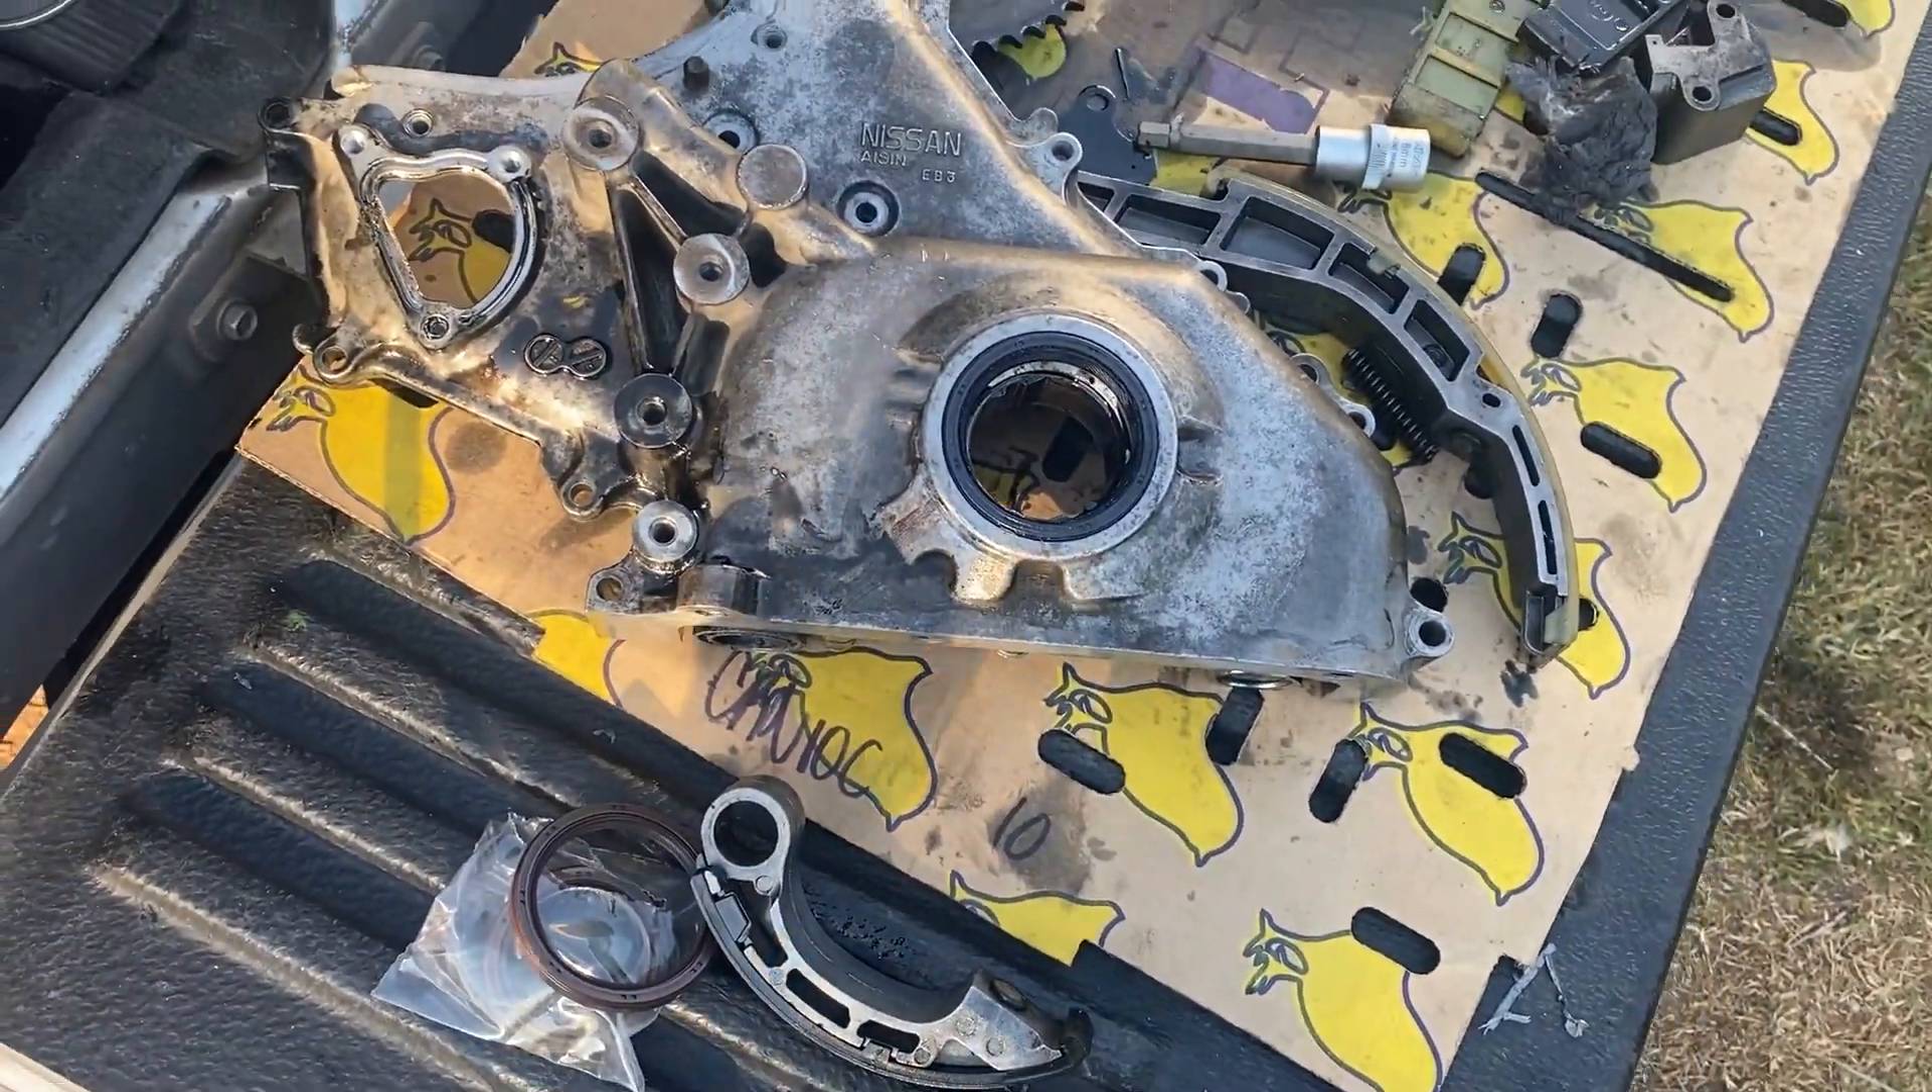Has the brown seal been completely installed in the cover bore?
No.